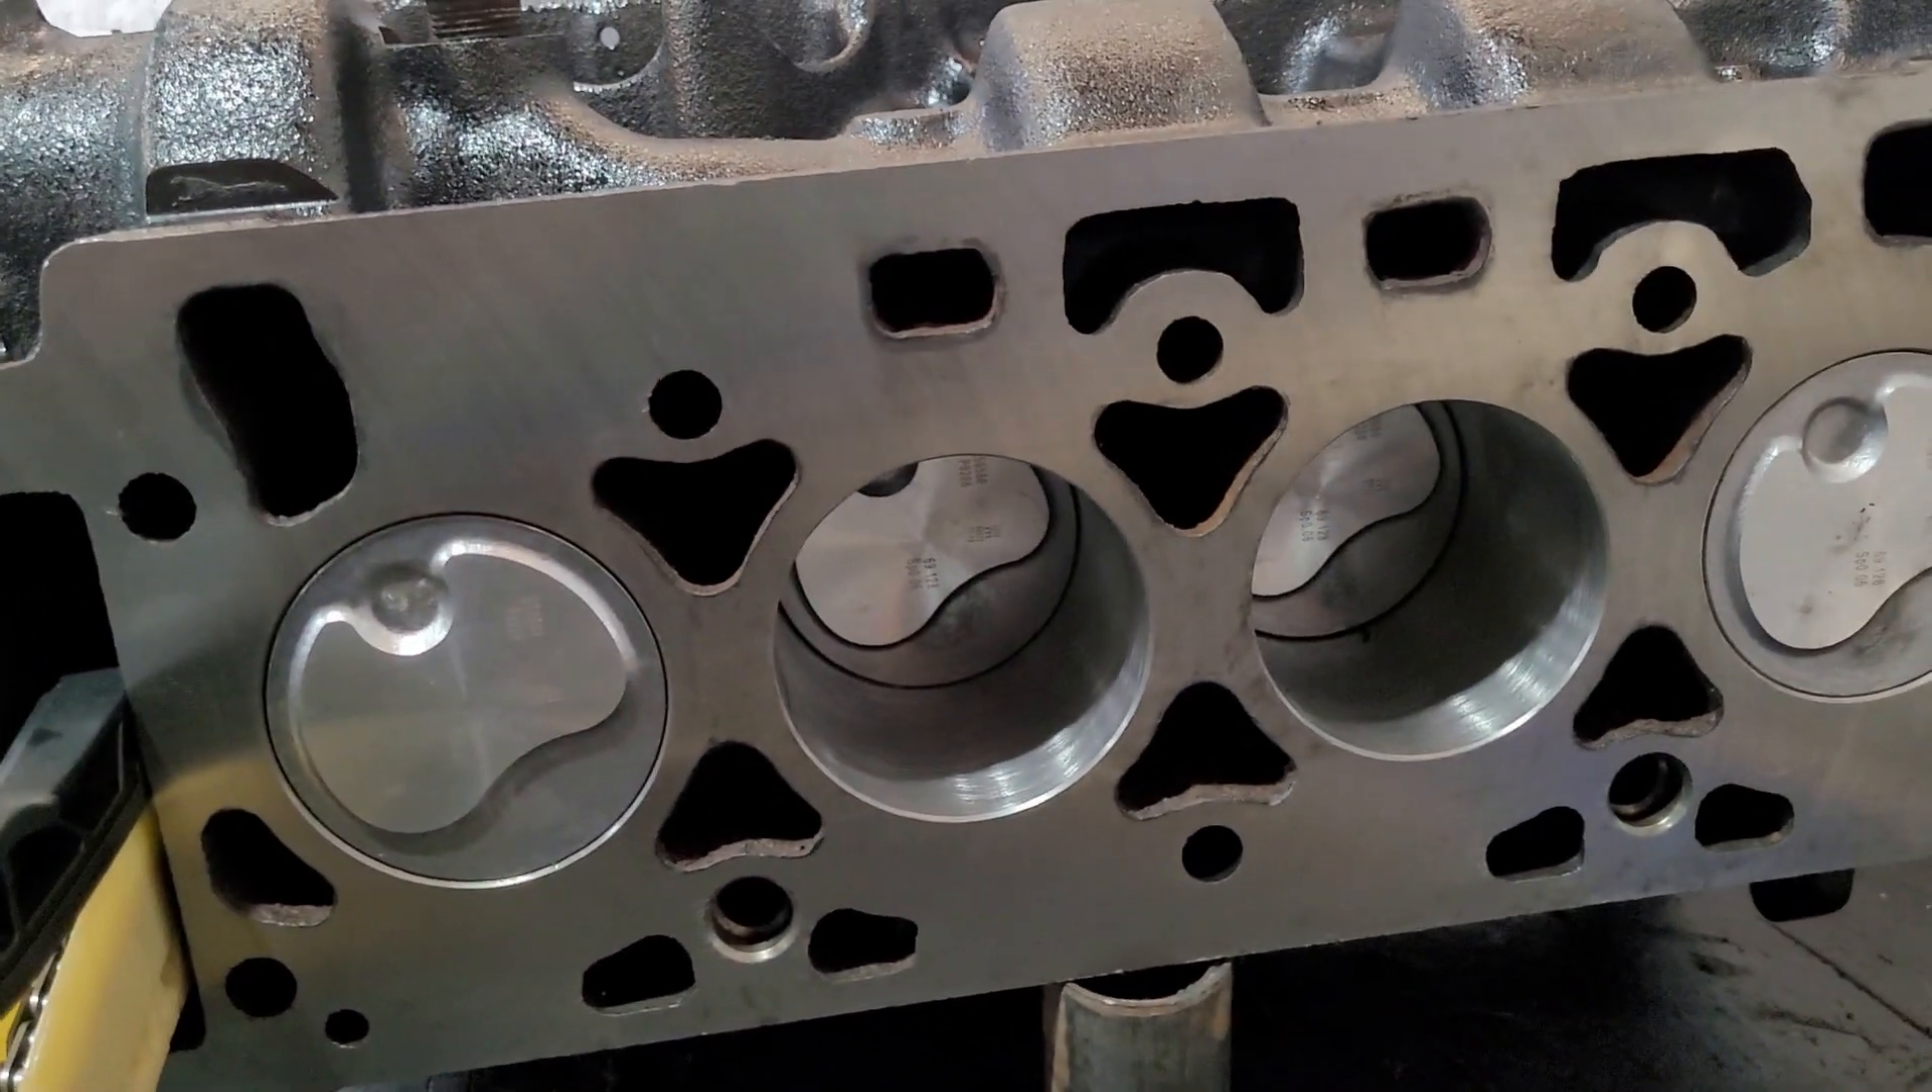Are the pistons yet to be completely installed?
No.